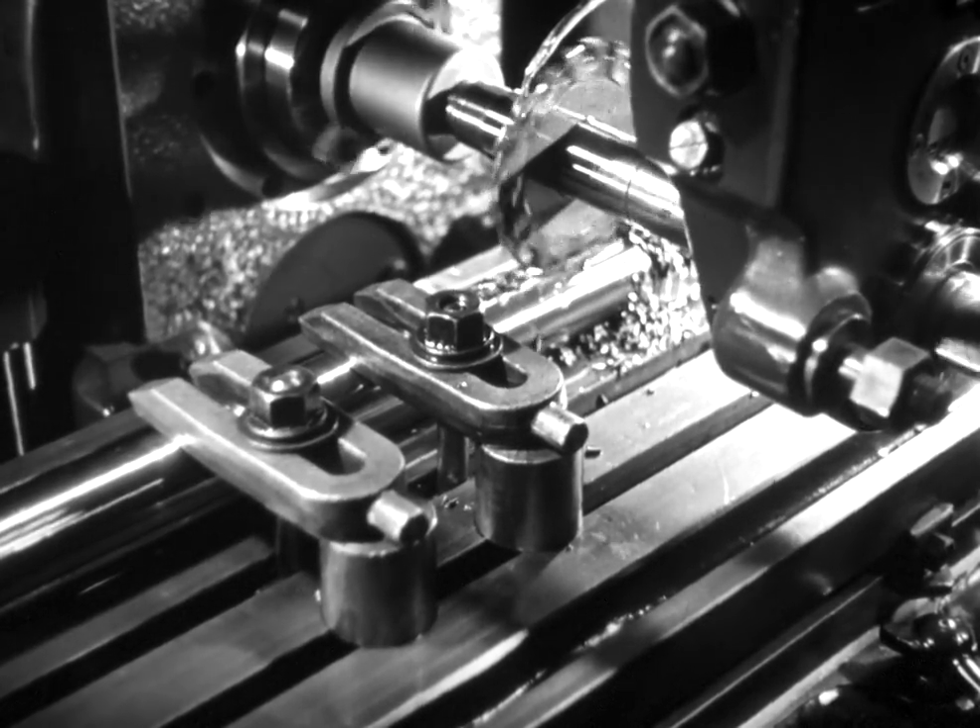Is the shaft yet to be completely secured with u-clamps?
No.